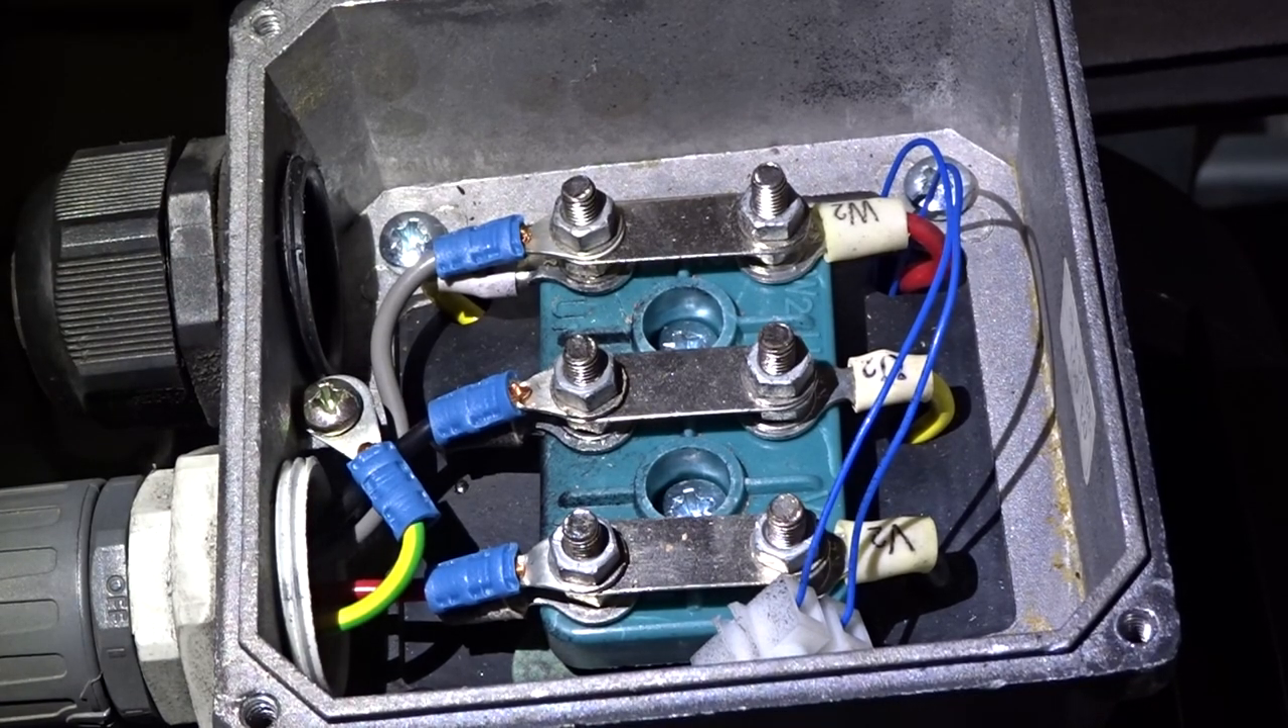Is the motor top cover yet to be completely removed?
No.